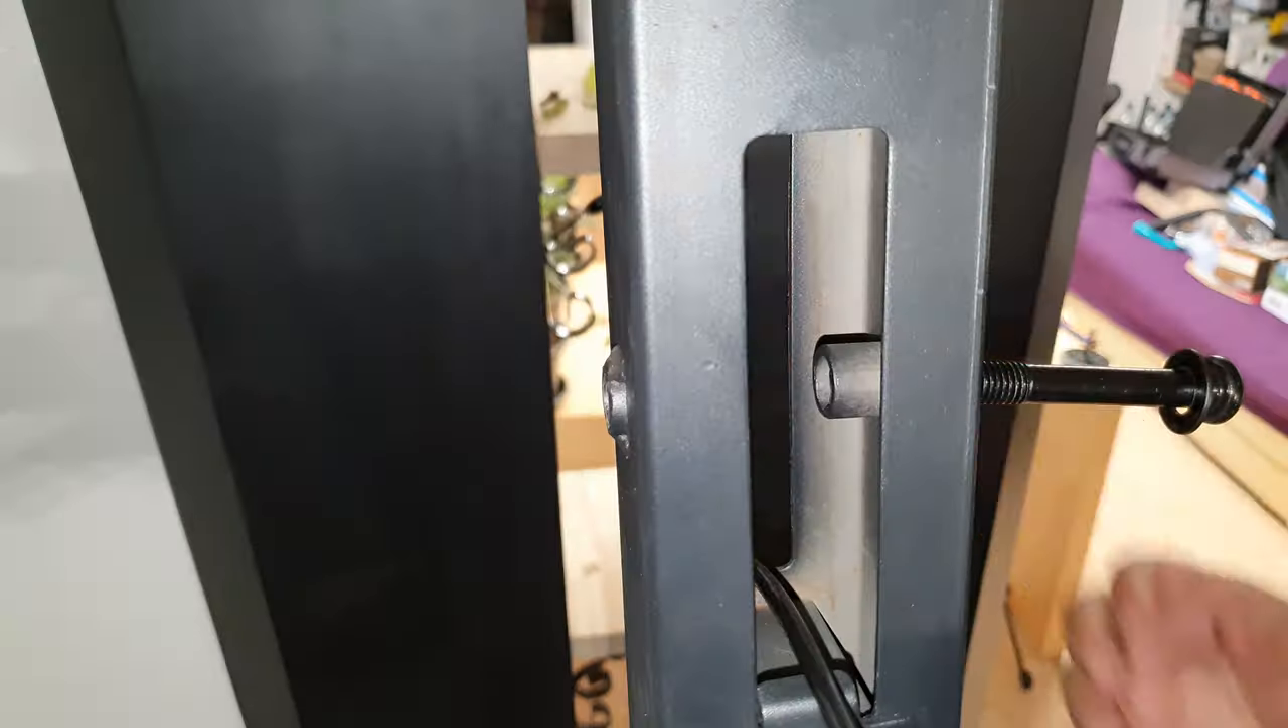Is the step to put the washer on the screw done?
Yes.